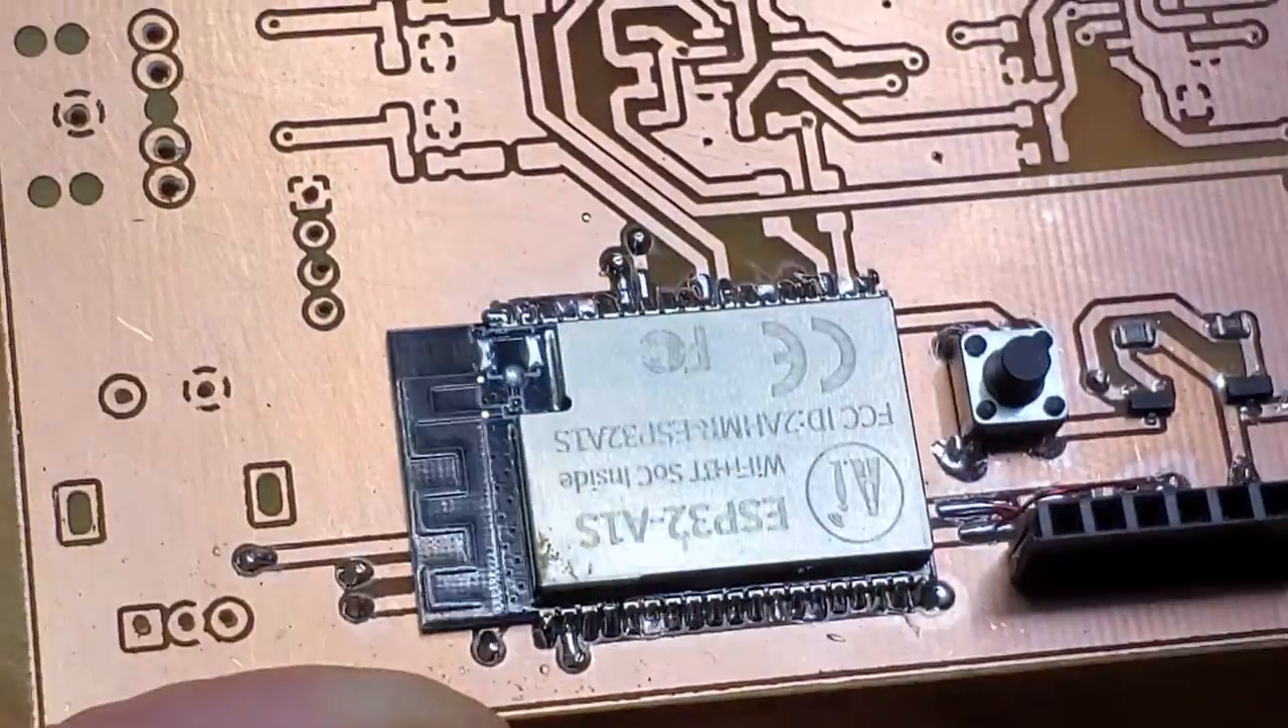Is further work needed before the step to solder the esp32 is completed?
No.